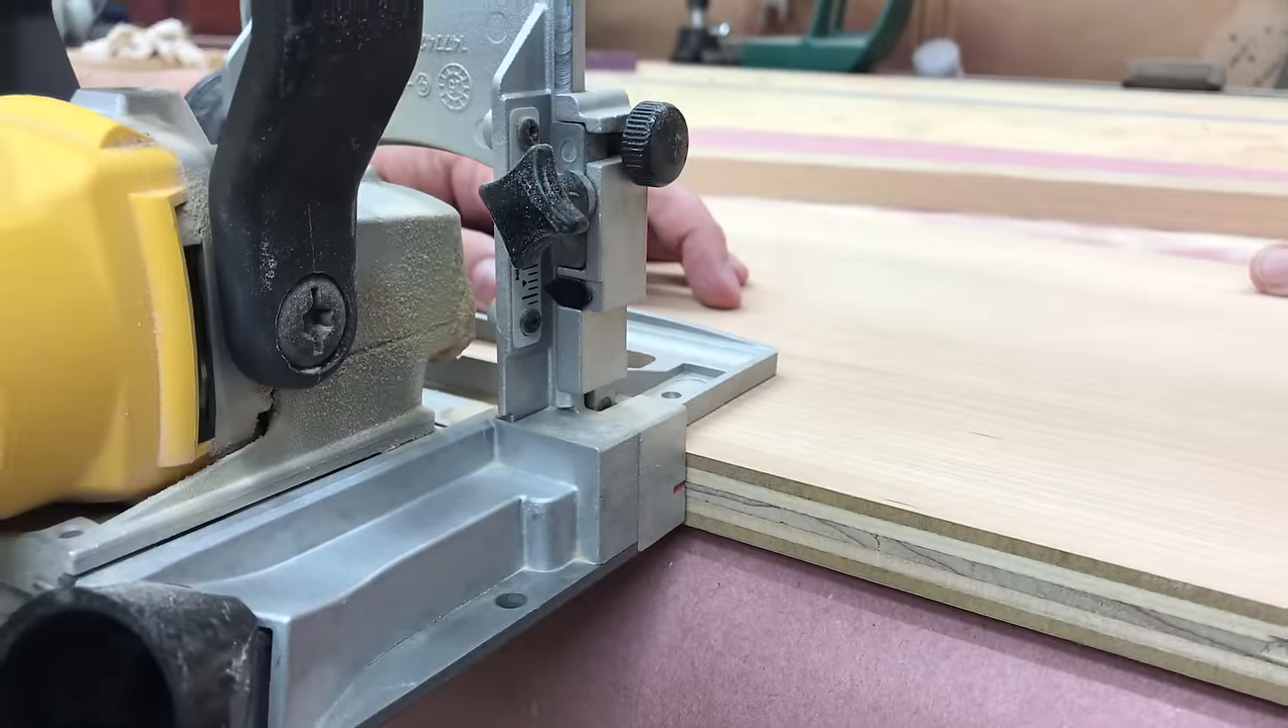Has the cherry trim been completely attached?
No.